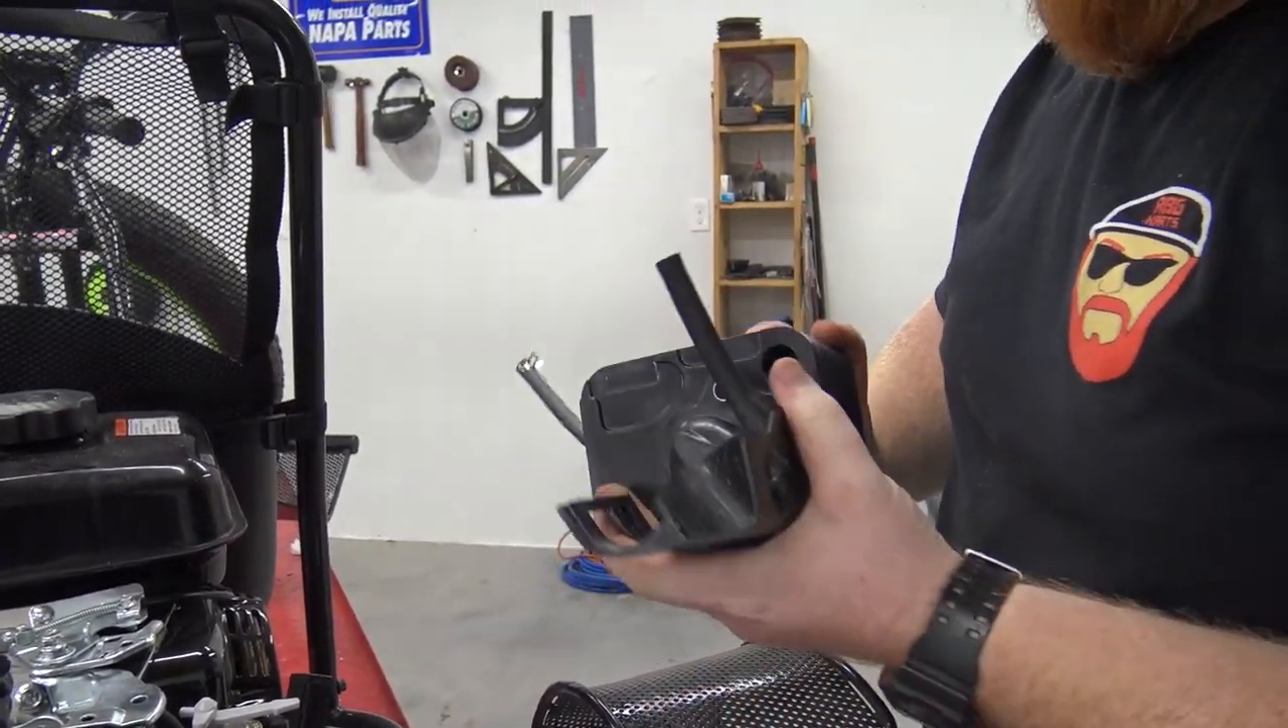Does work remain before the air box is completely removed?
No.